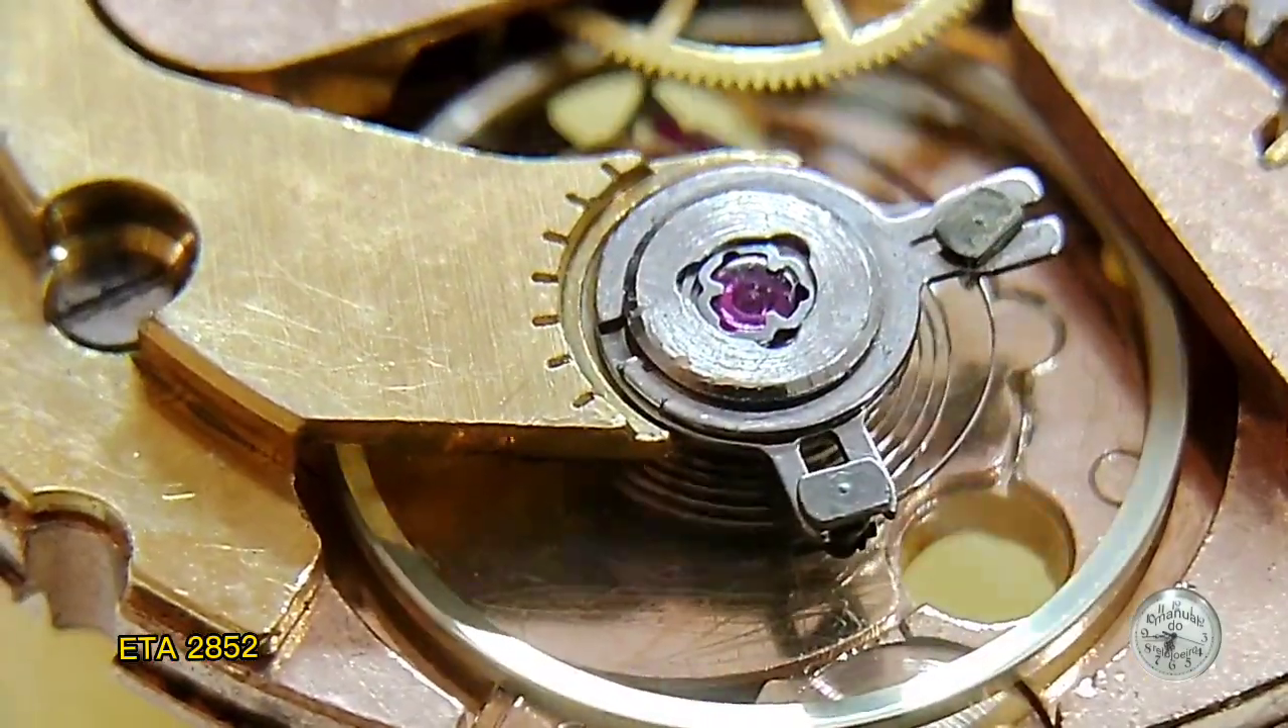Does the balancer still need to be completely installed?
No.